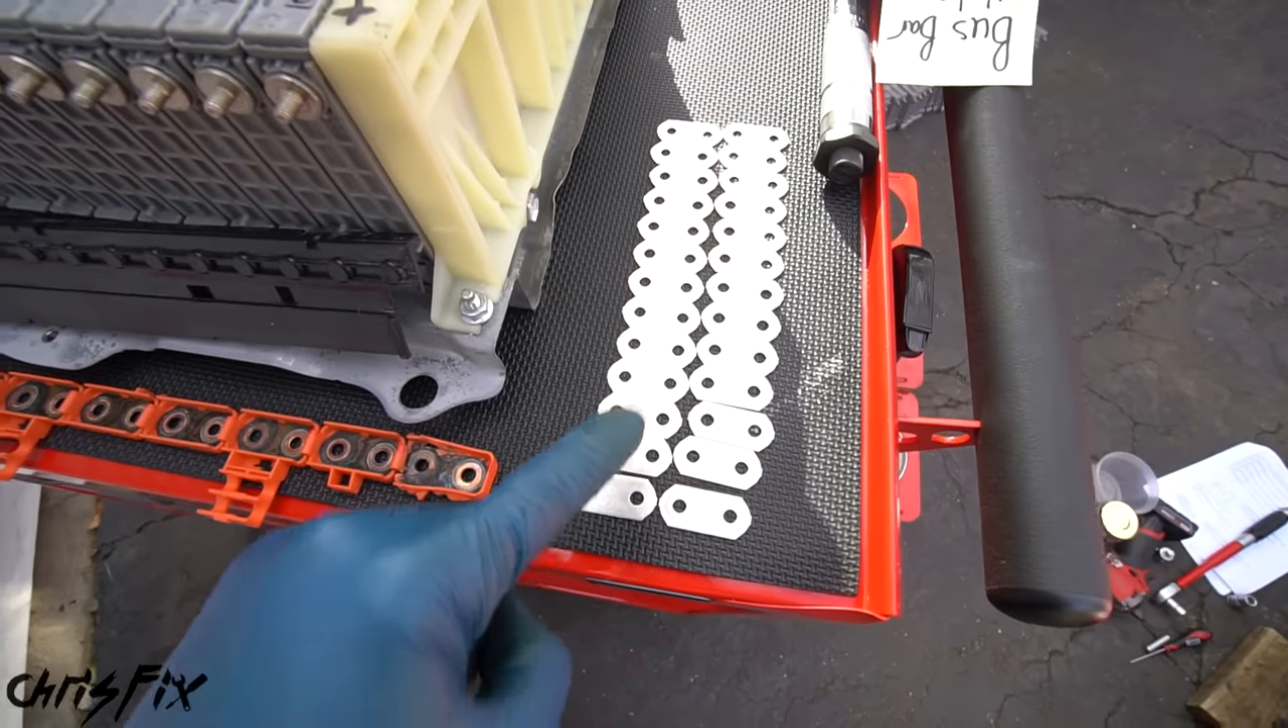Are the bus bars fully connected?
No.